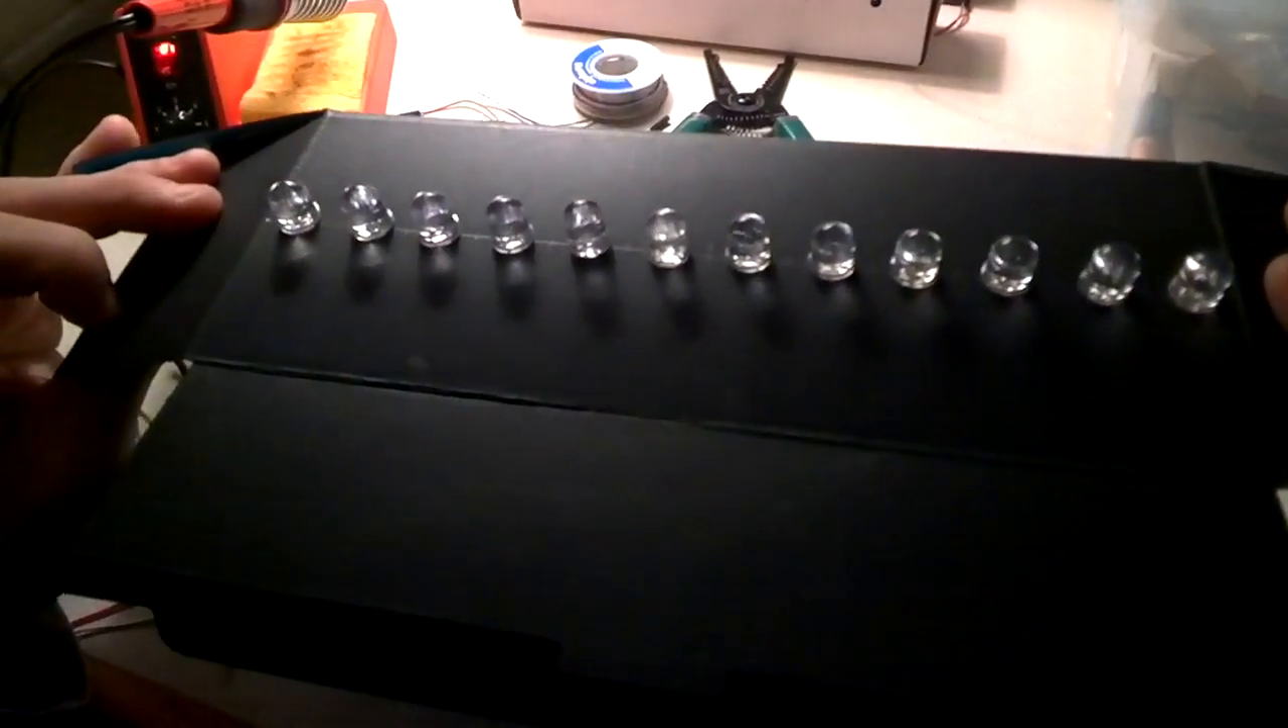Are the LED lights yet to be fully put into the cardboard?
No.